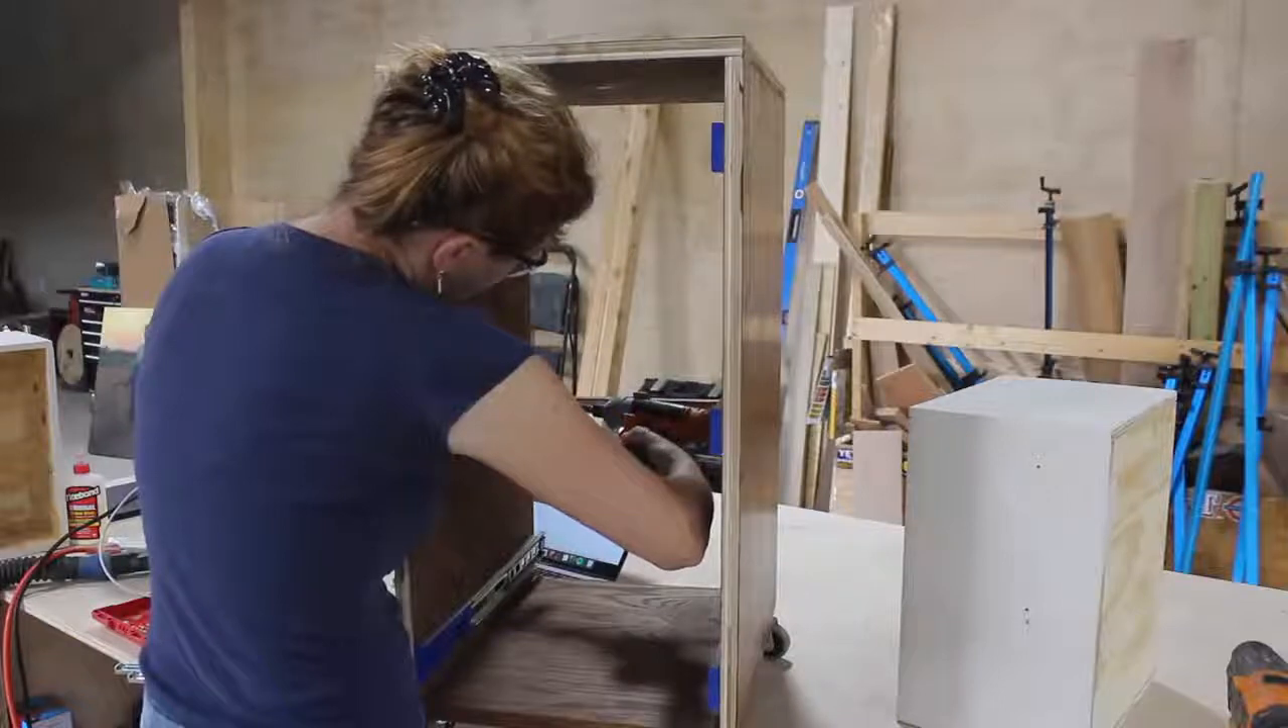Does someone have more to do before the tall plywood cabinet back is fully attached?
Yes.